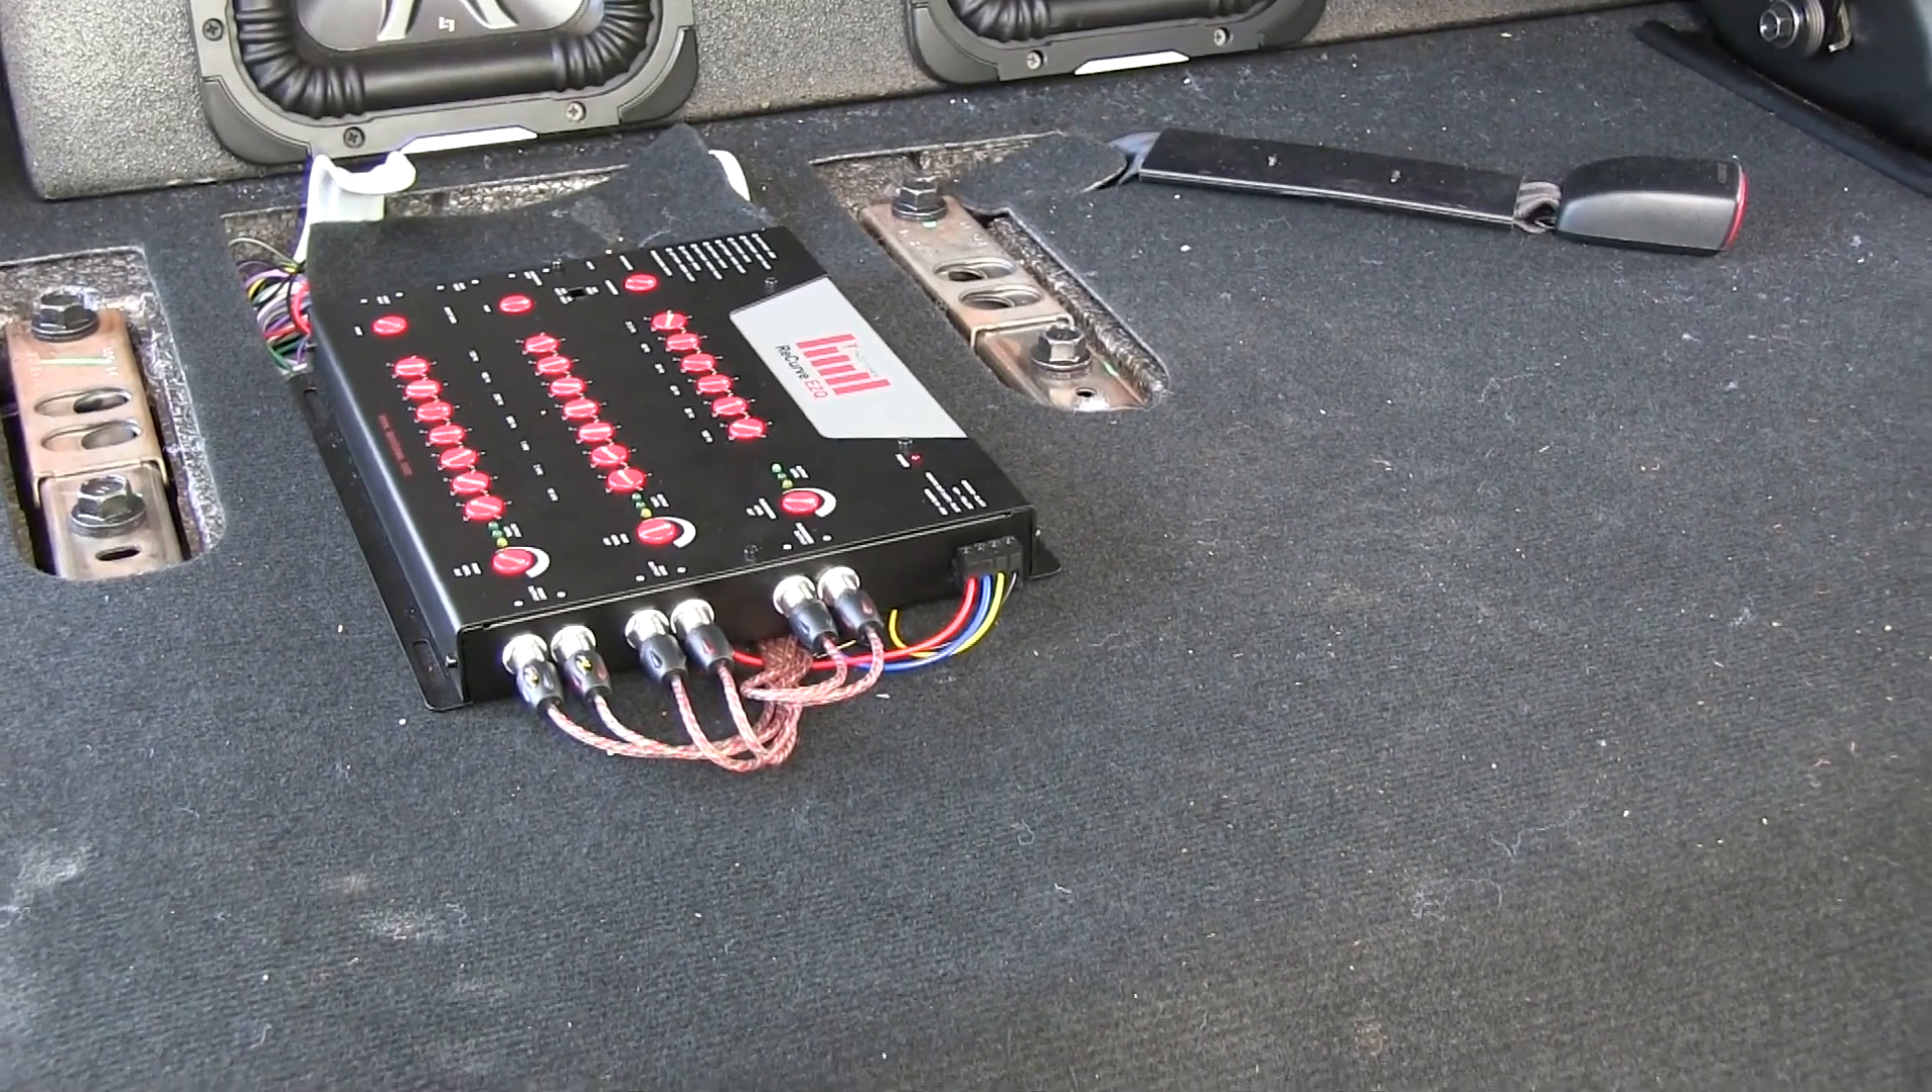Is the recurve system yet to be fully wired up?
No.